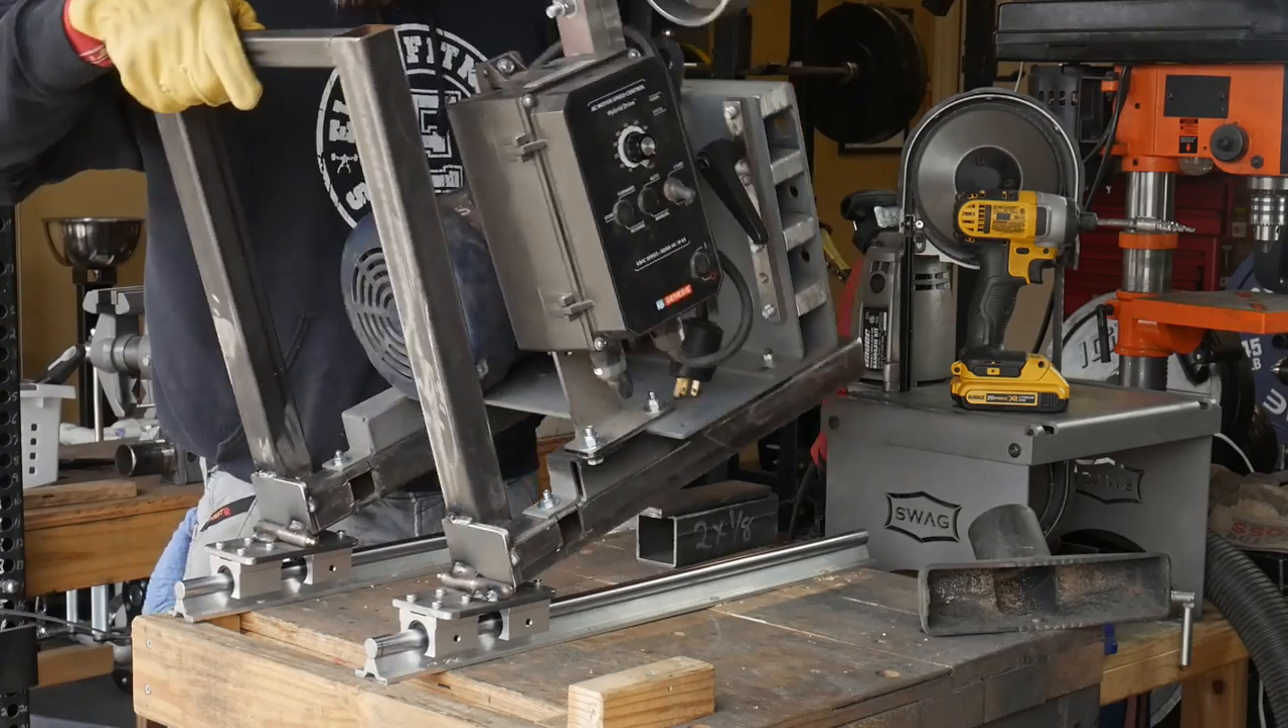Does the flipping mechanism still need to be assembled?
No.